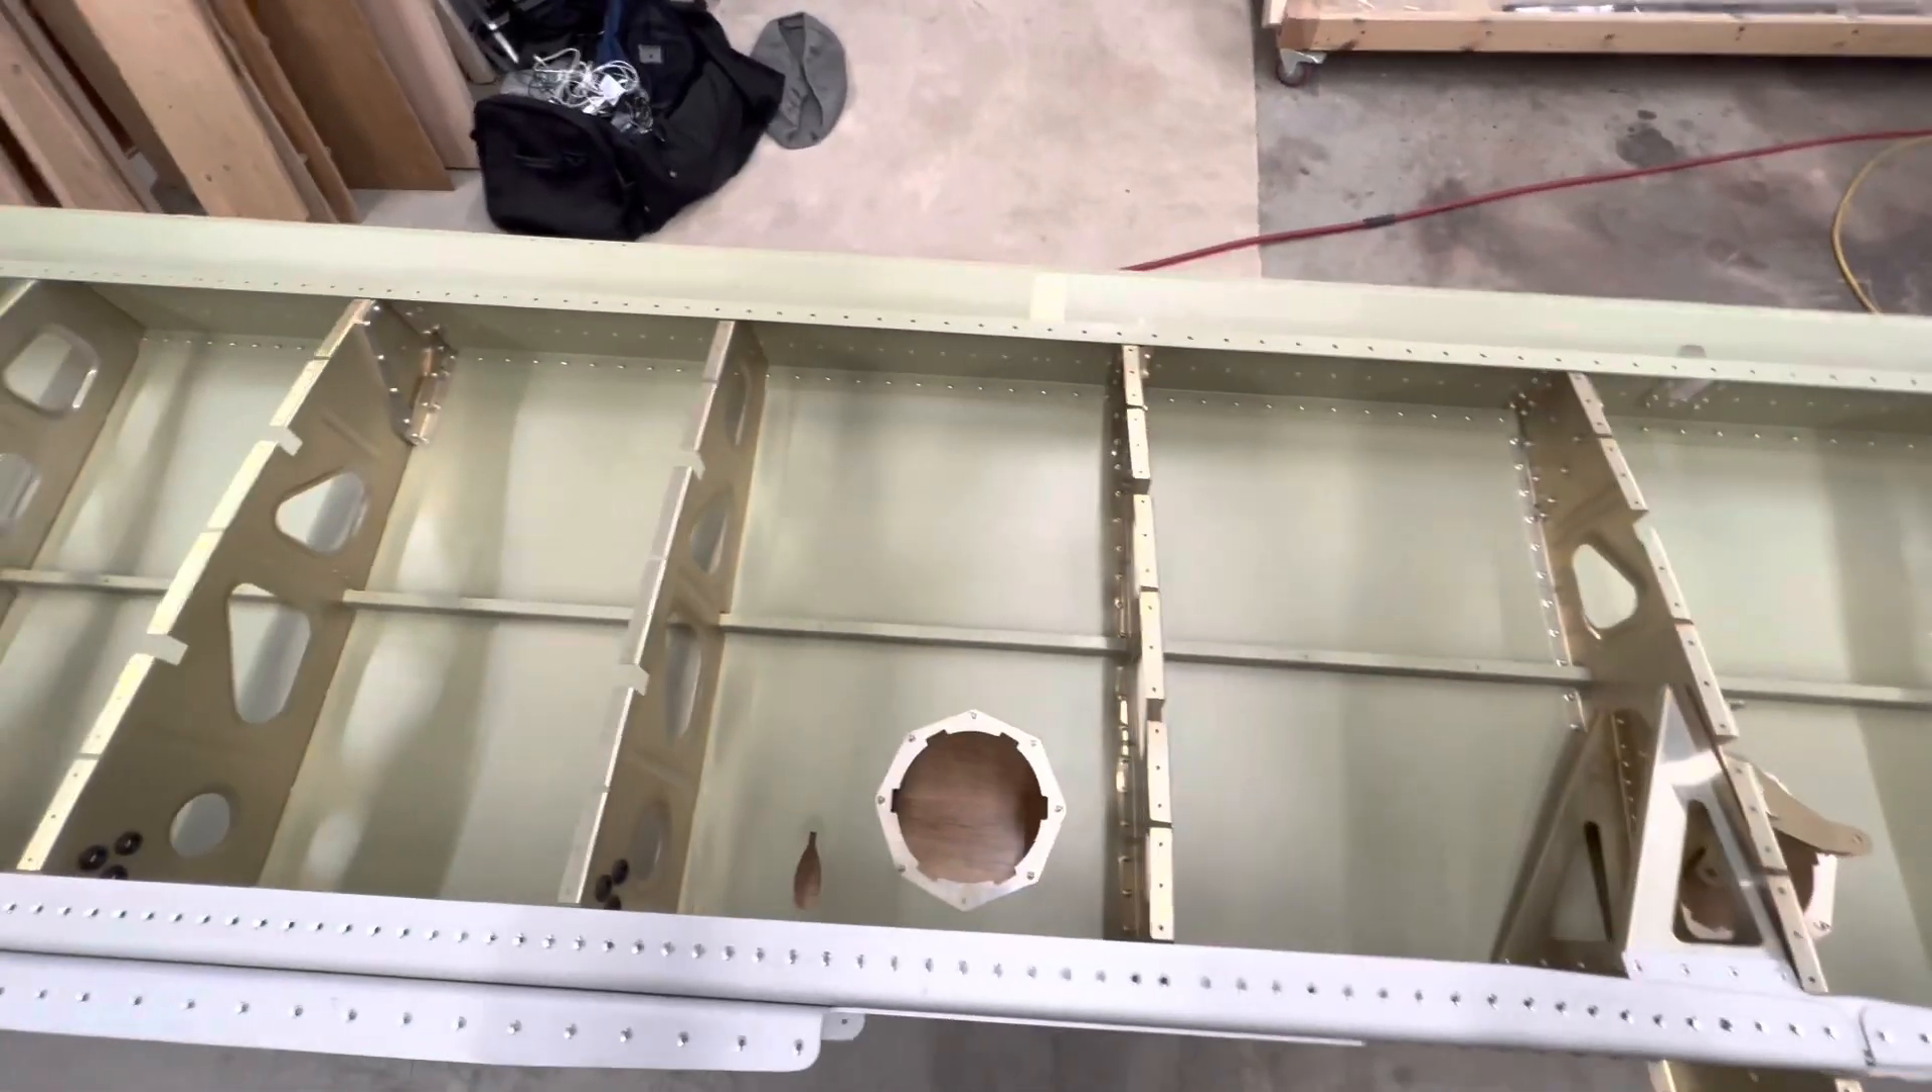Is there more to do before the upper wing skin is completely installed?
Yes.